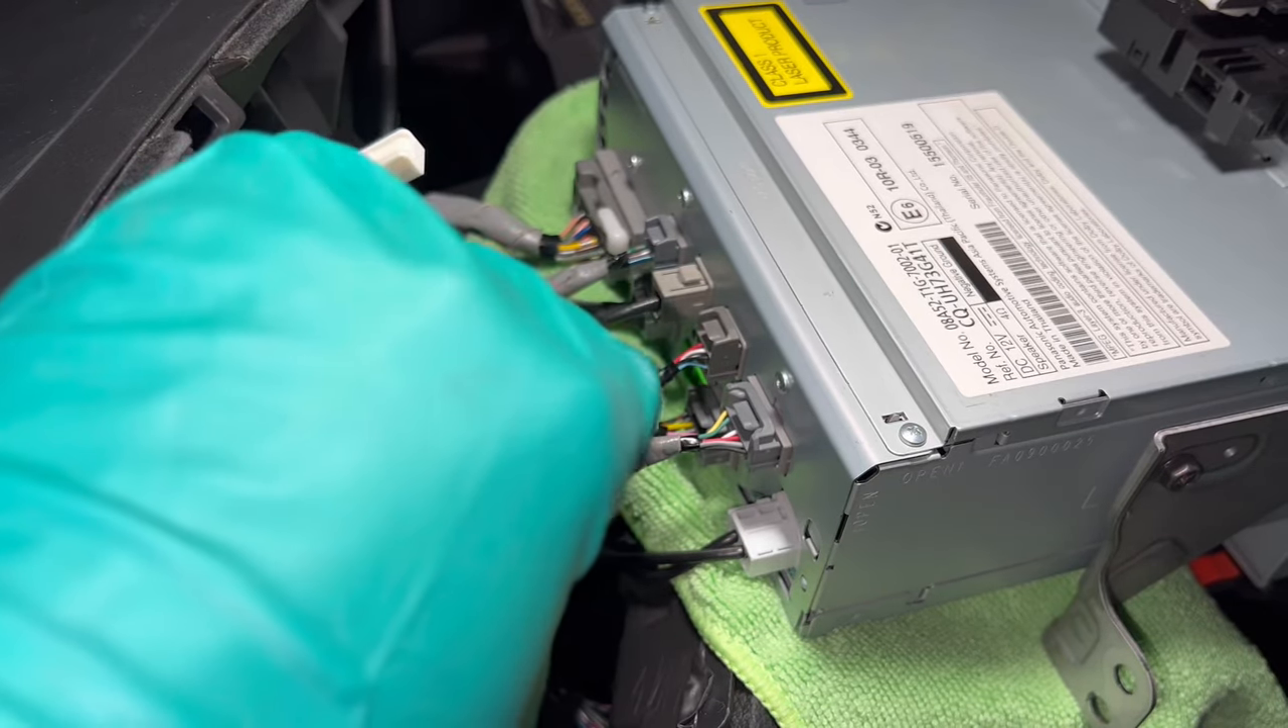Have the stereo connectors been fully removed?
No.